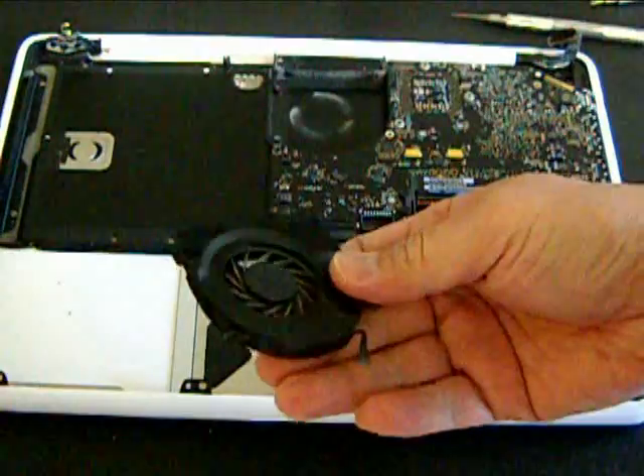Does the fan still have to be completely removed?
No.